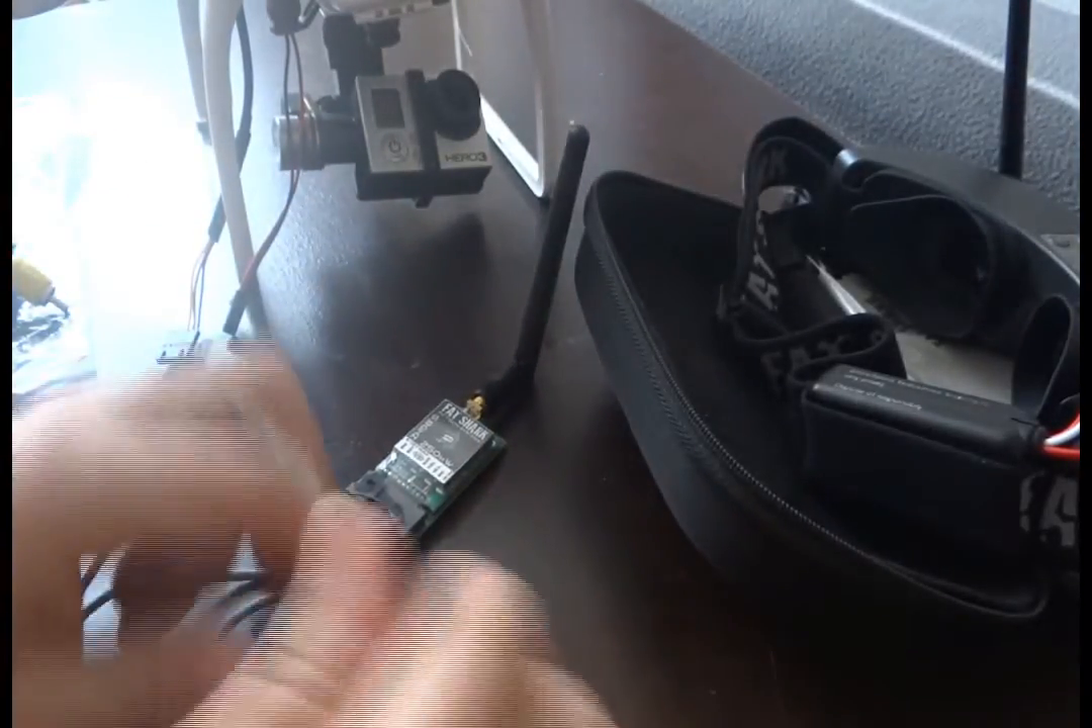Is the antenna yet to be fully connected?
No.